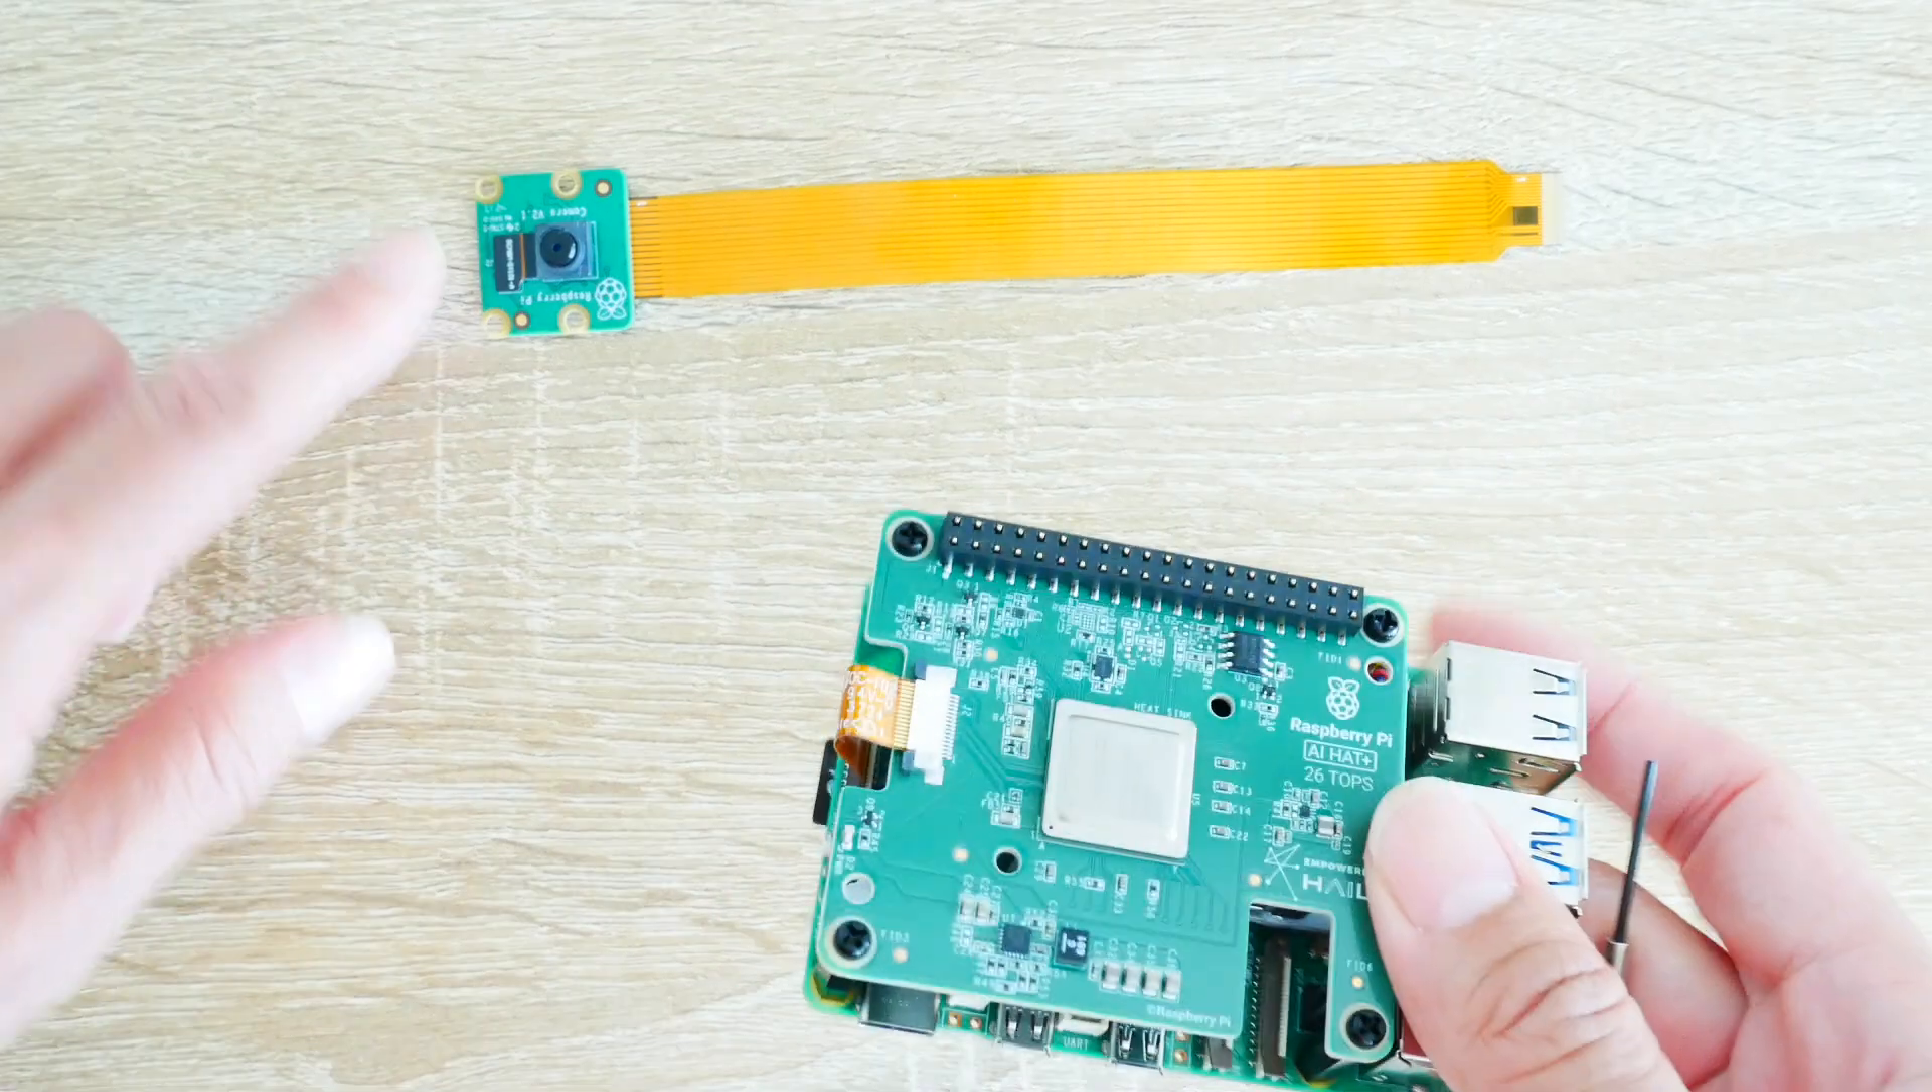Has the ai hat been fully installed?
Yes.